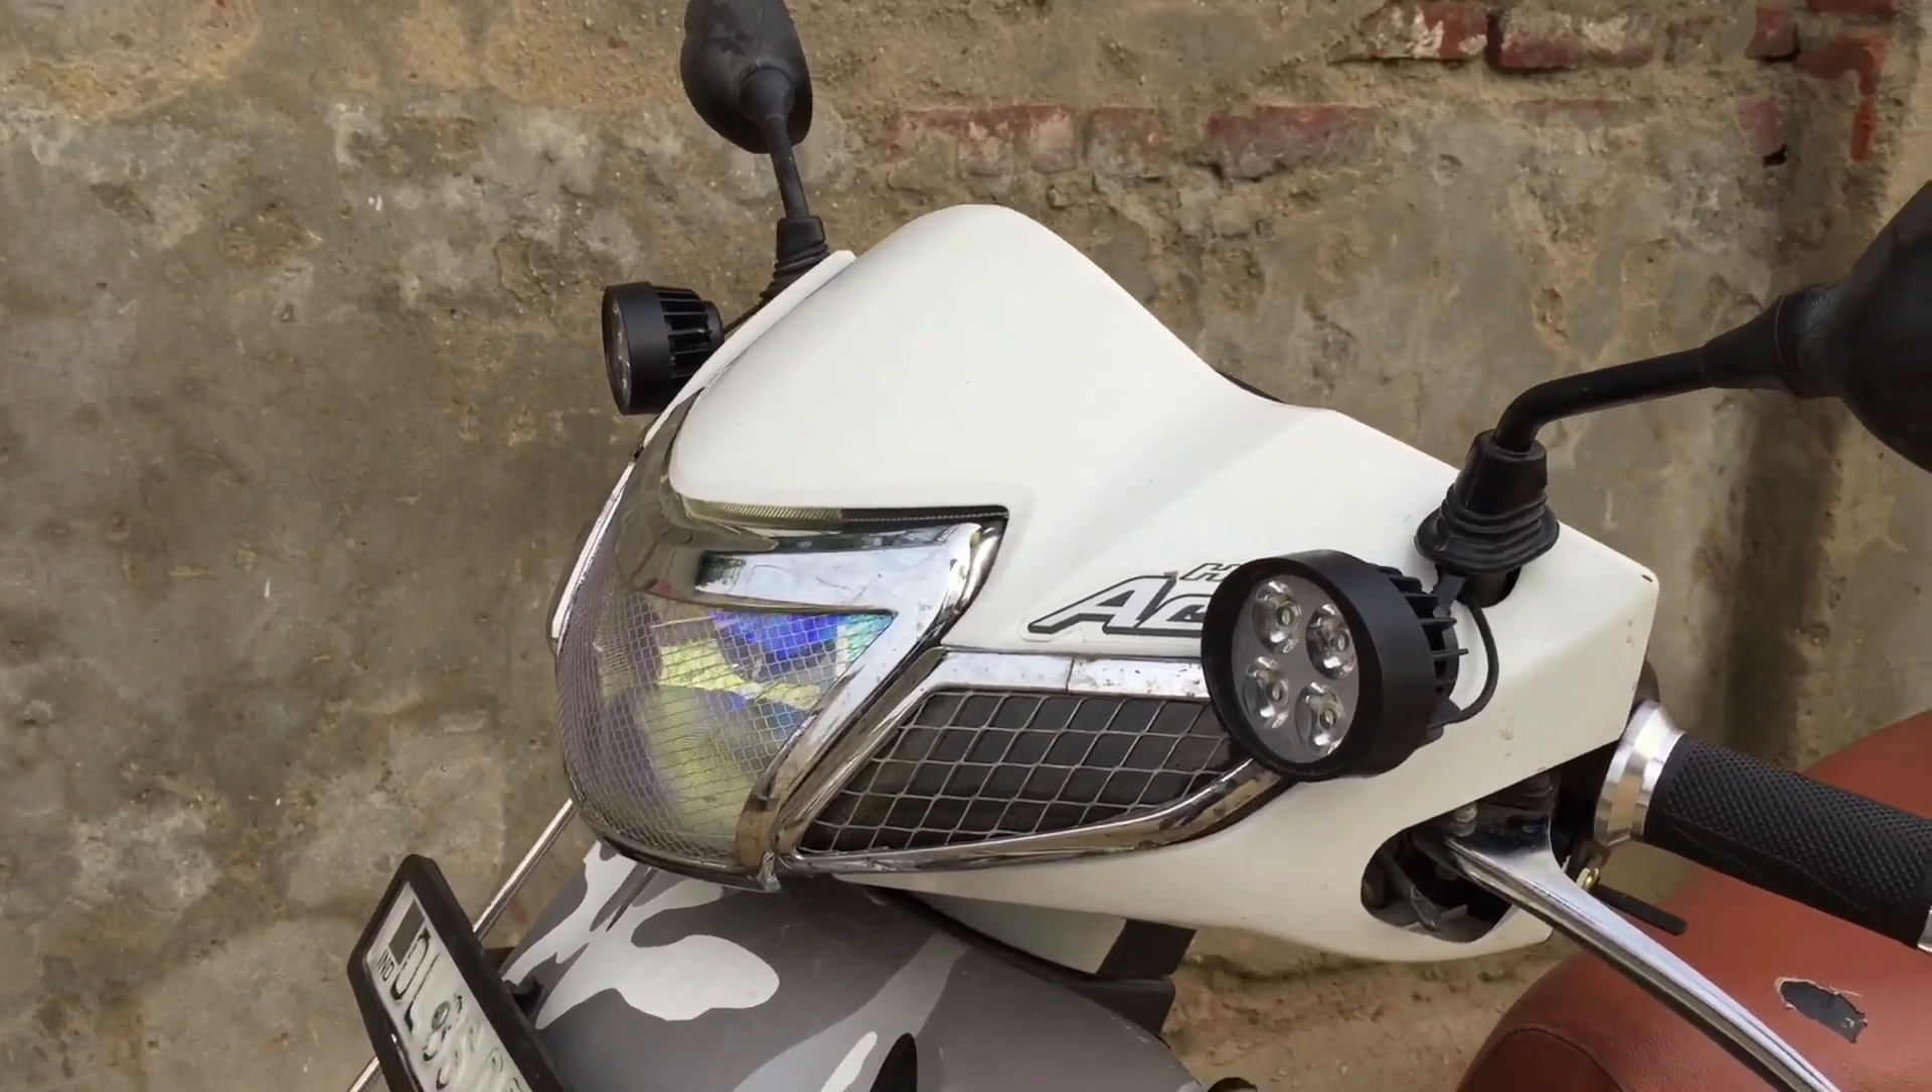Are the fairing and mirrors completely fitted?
Yes.